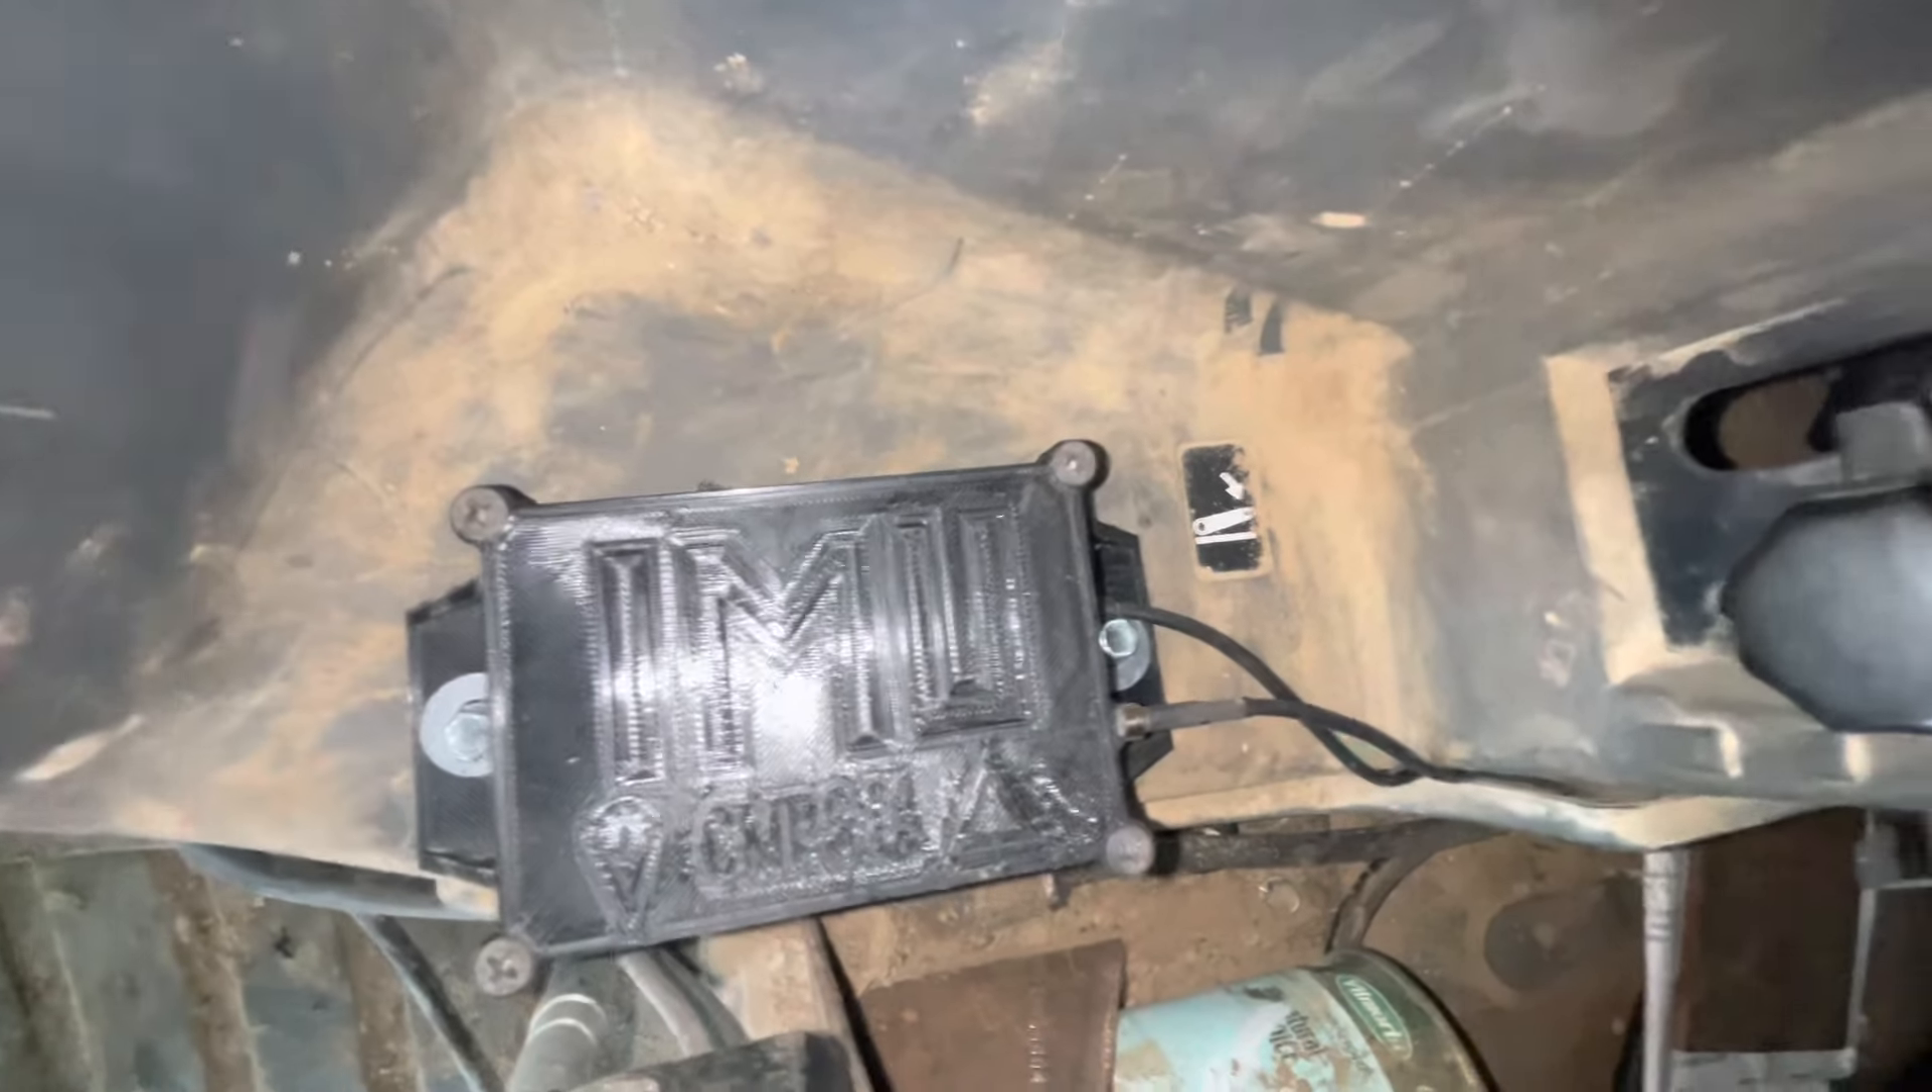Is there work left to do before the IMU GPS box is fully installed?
No.